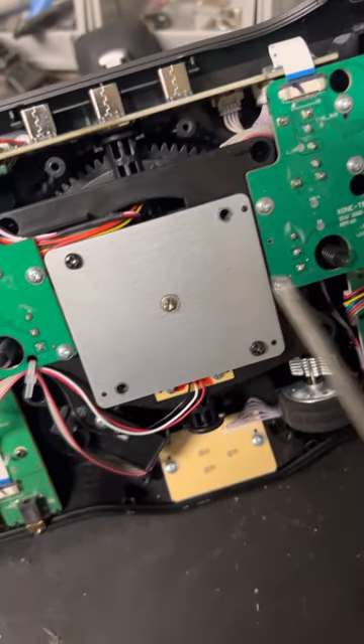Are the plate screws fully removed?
No.